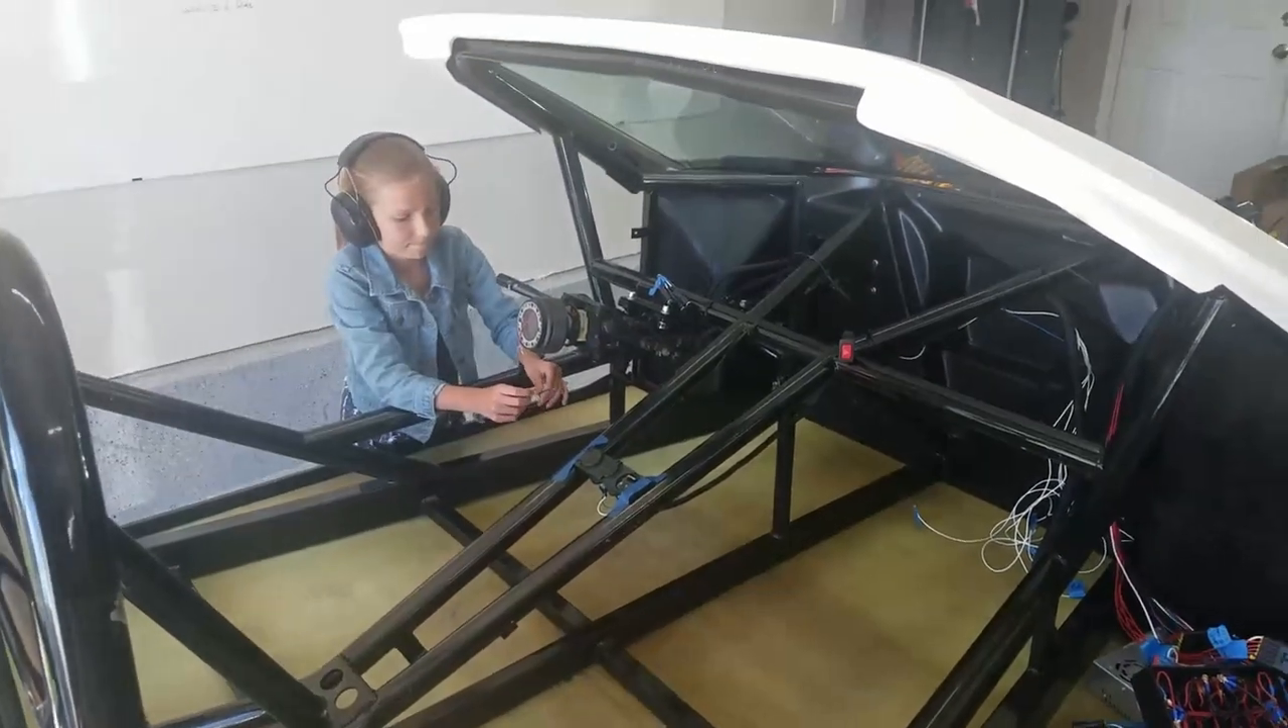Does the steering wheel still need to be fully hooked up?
Yes.